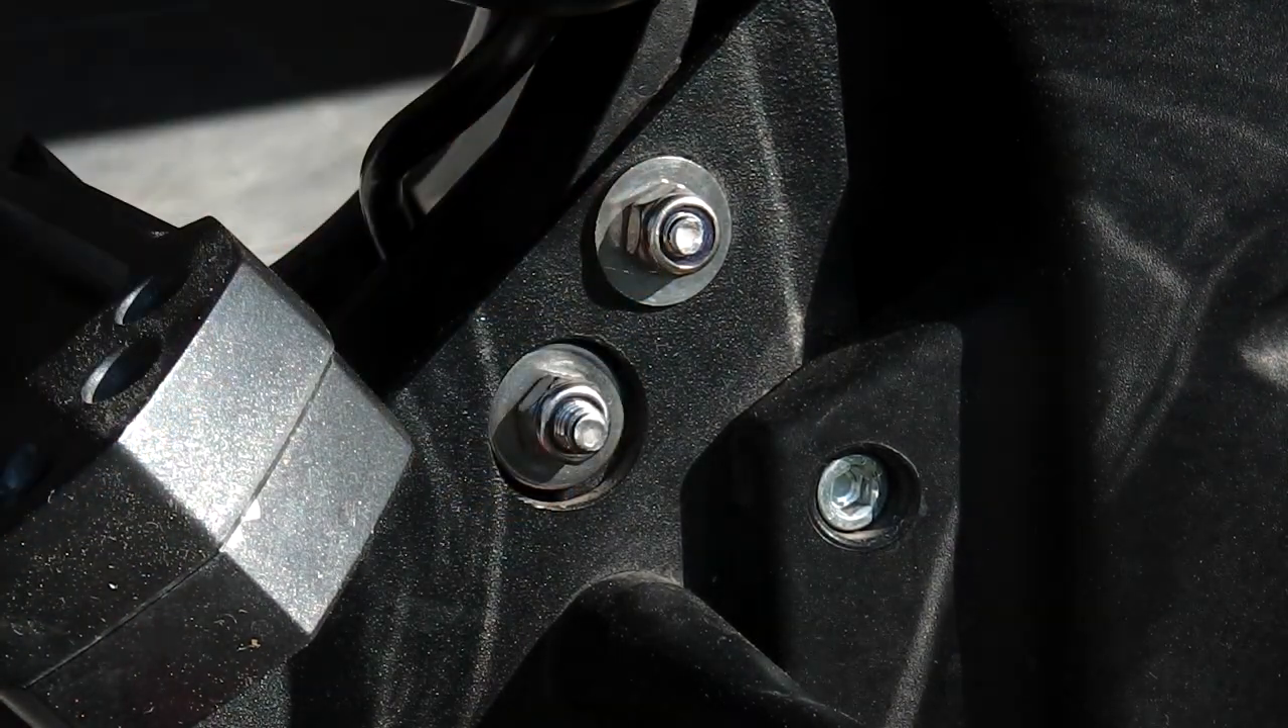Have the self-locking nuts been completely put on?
Yes.